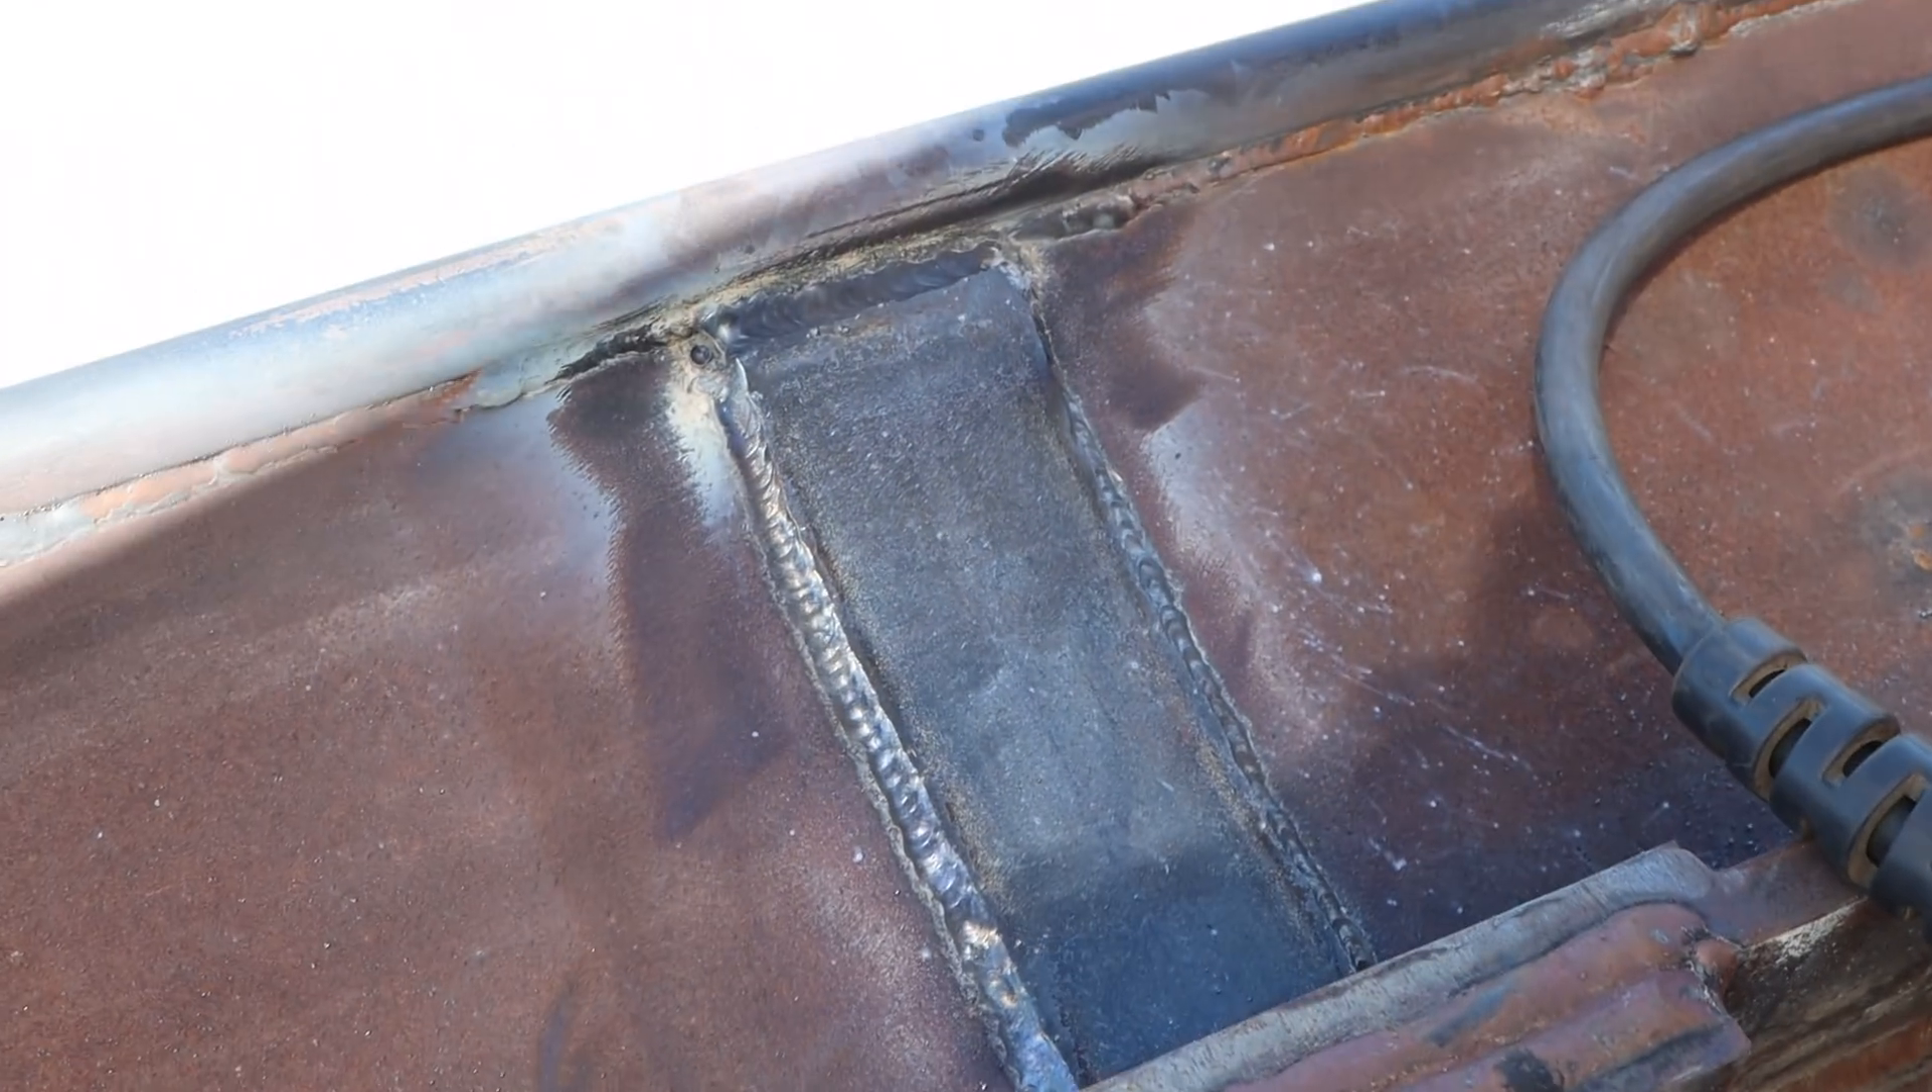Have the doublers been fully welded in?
Yes.